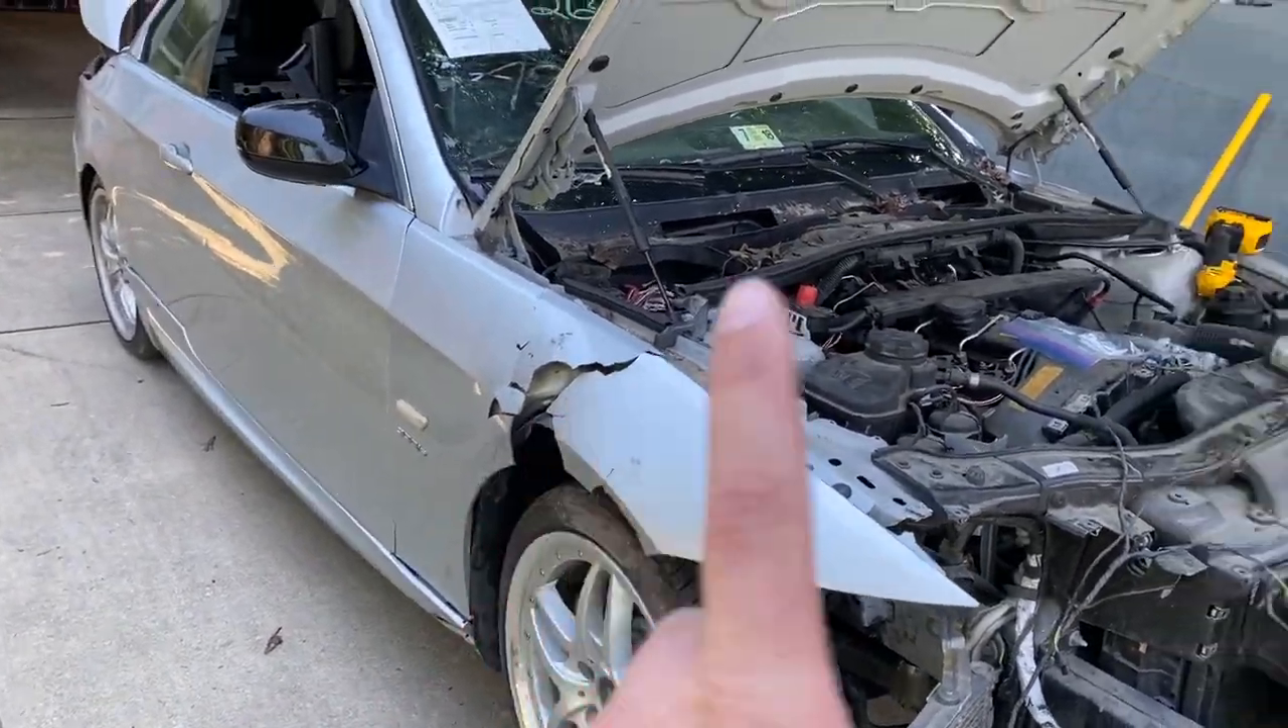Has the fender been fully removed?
No.